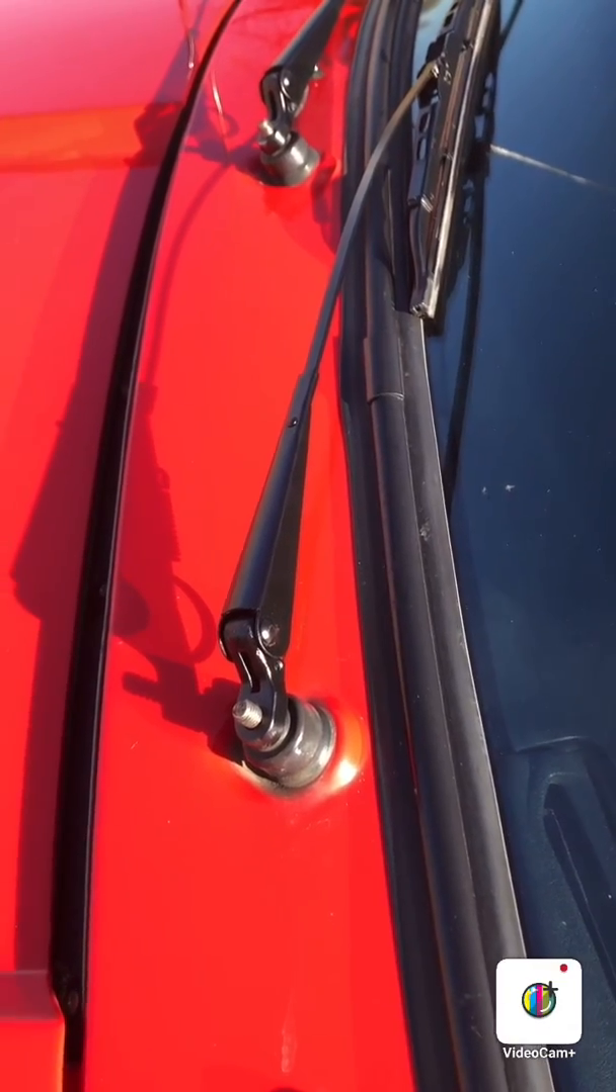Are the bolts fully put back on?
No.